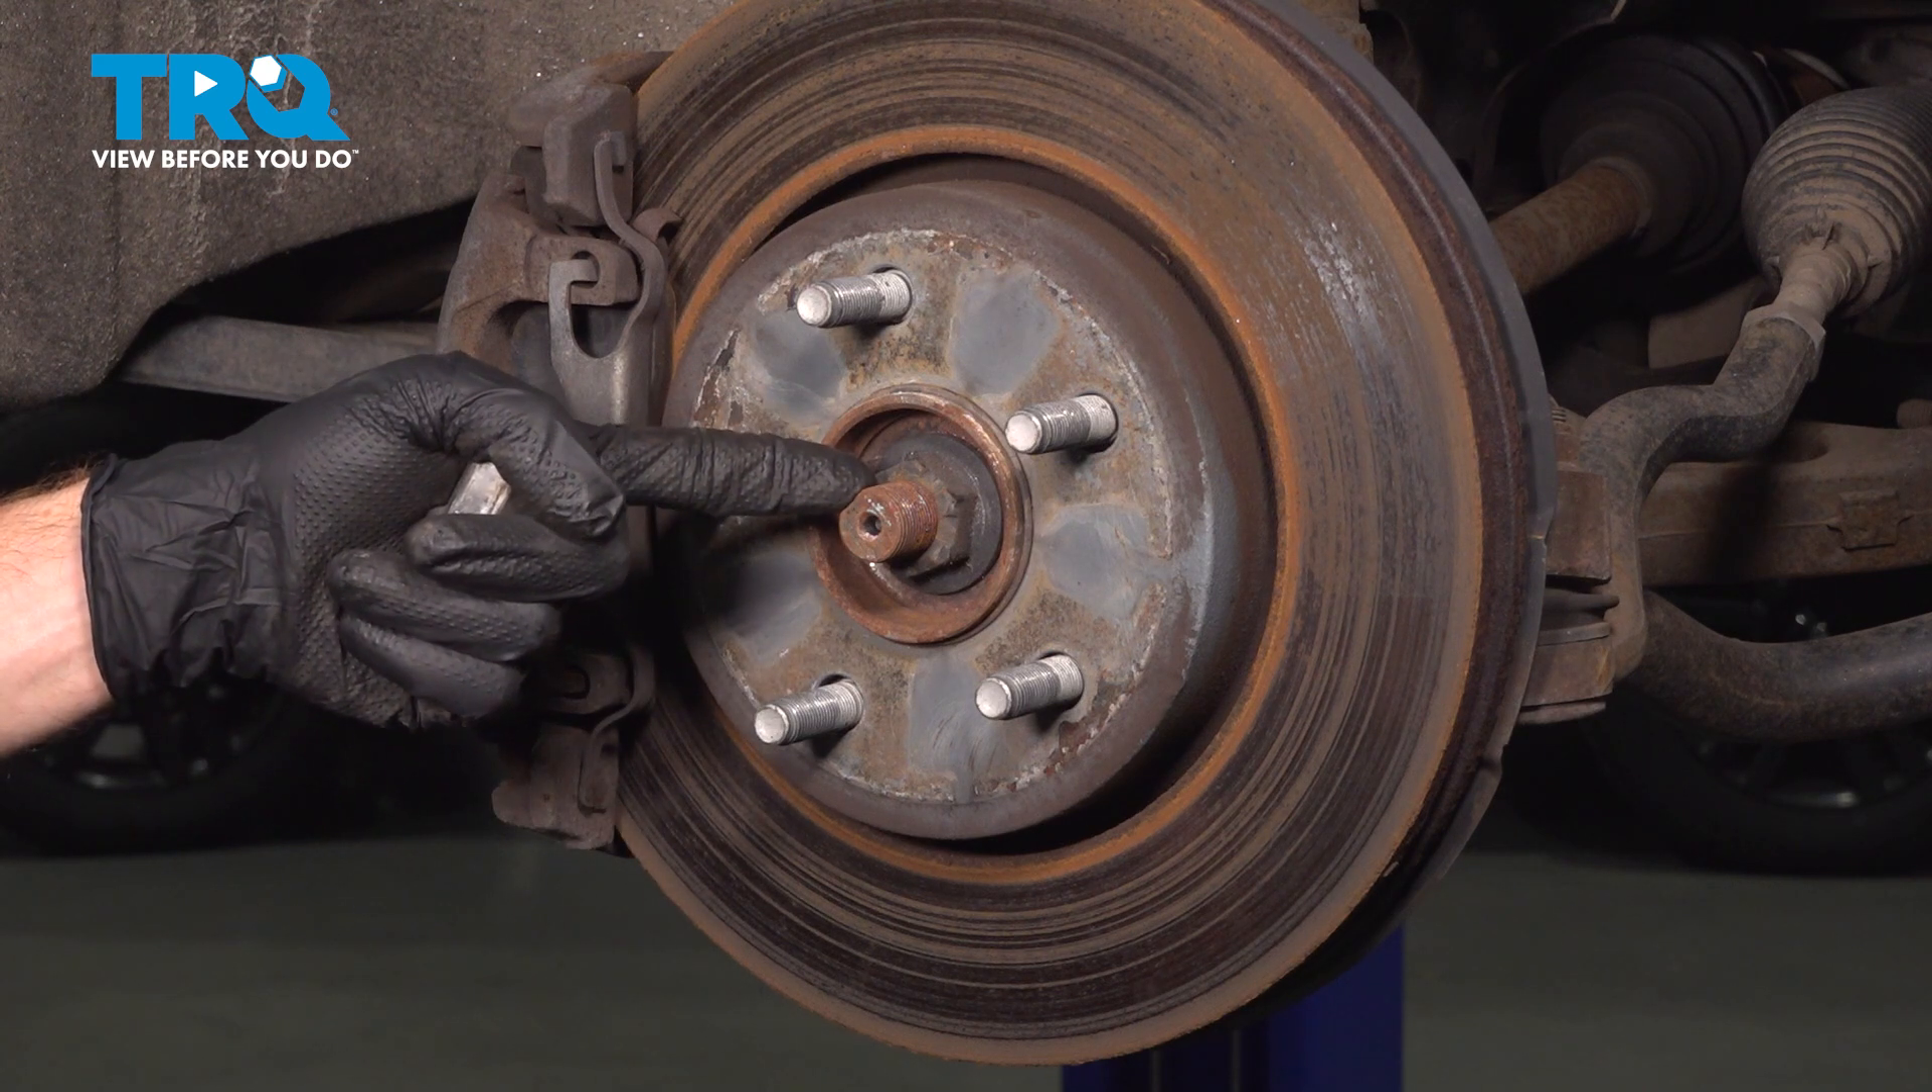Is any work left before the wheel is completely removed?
No.